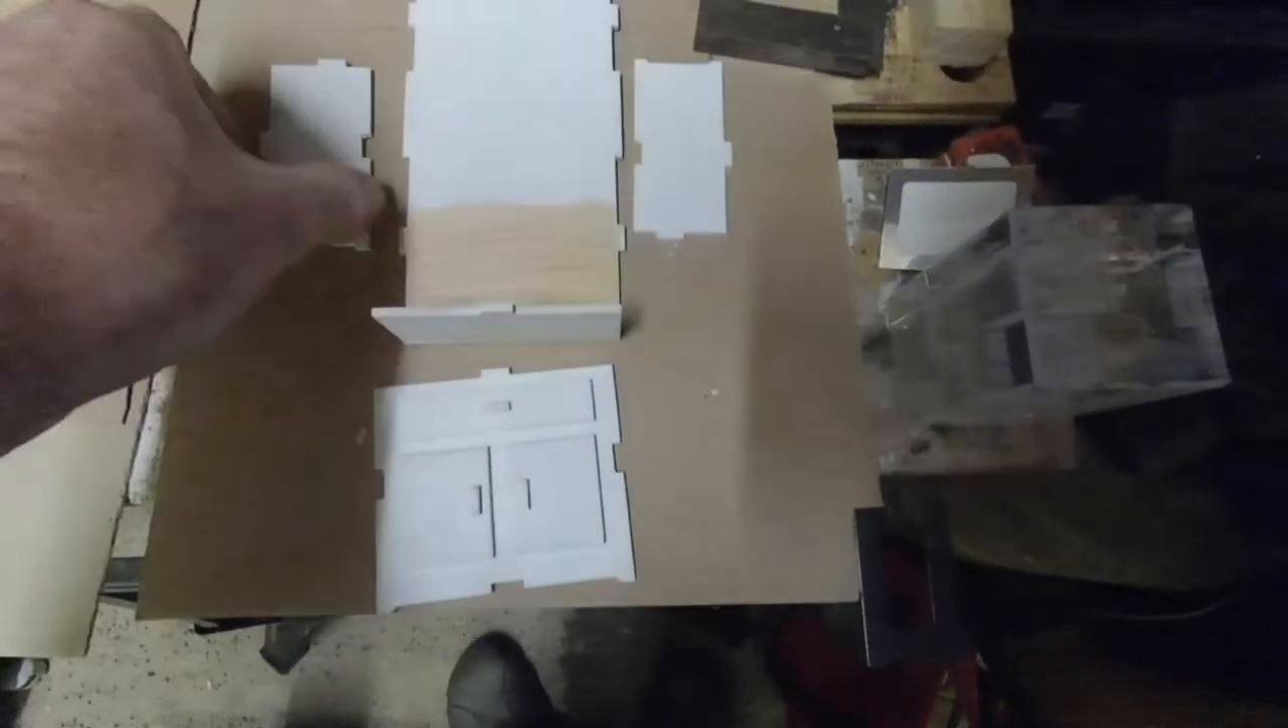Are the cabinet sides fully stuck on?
No.